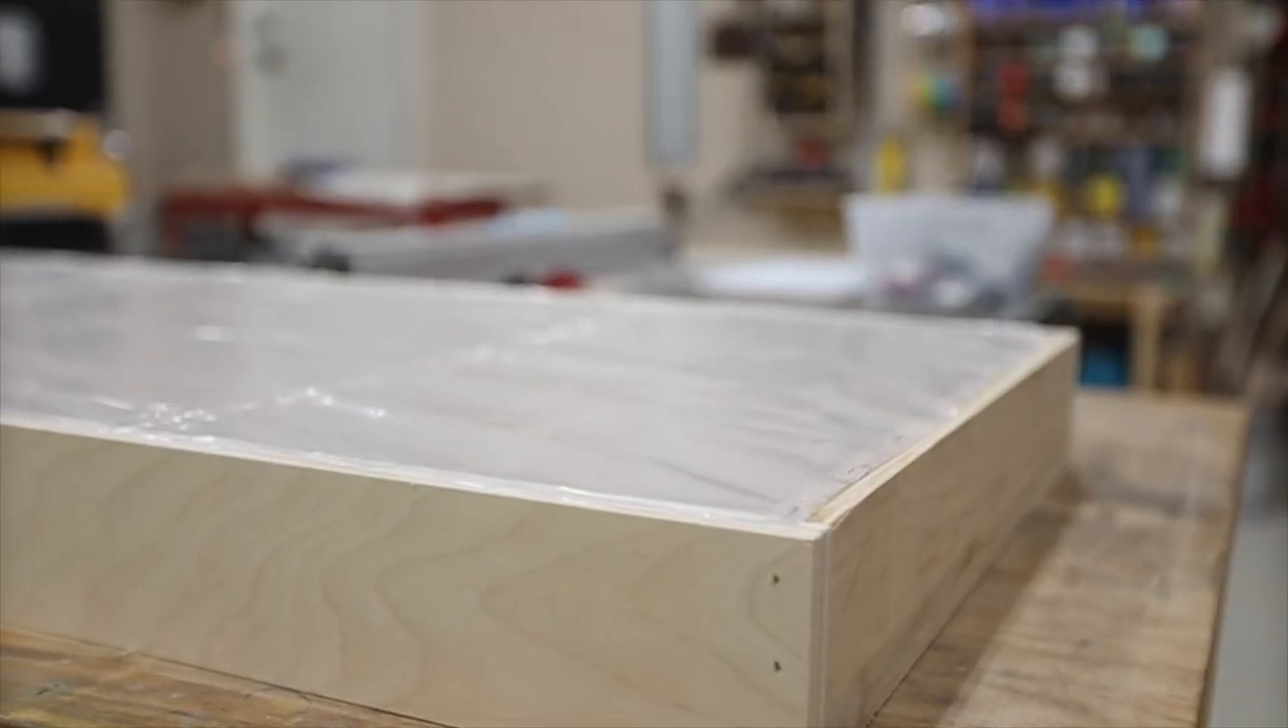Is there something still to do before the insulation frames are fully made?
No.